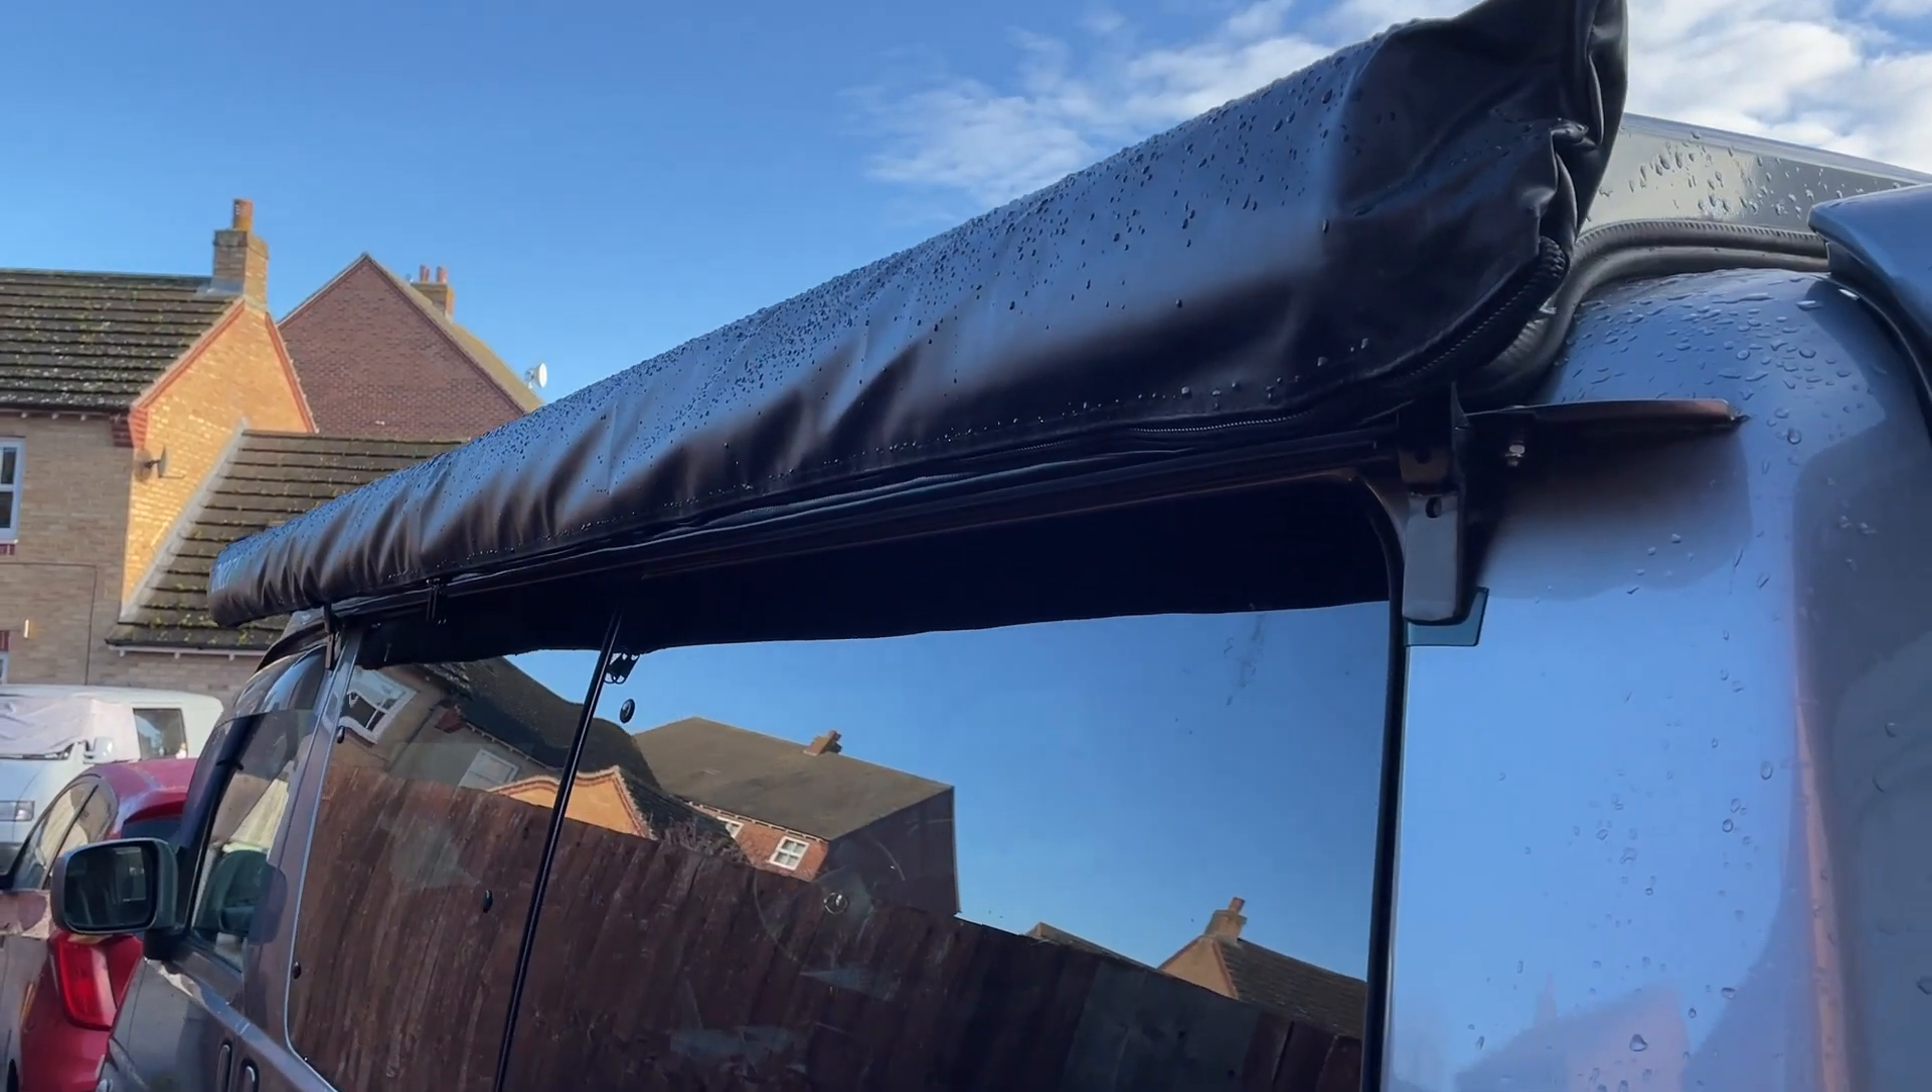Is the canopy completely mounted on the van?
Yes.